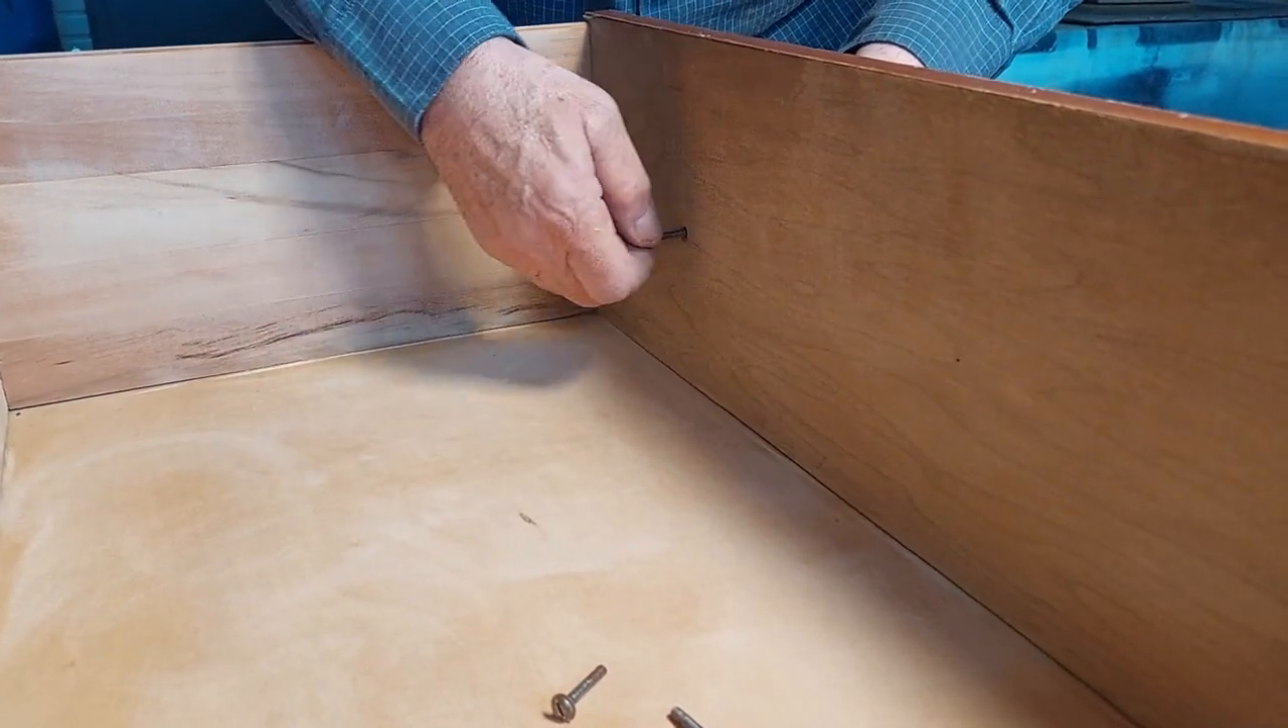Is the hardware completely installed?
No.